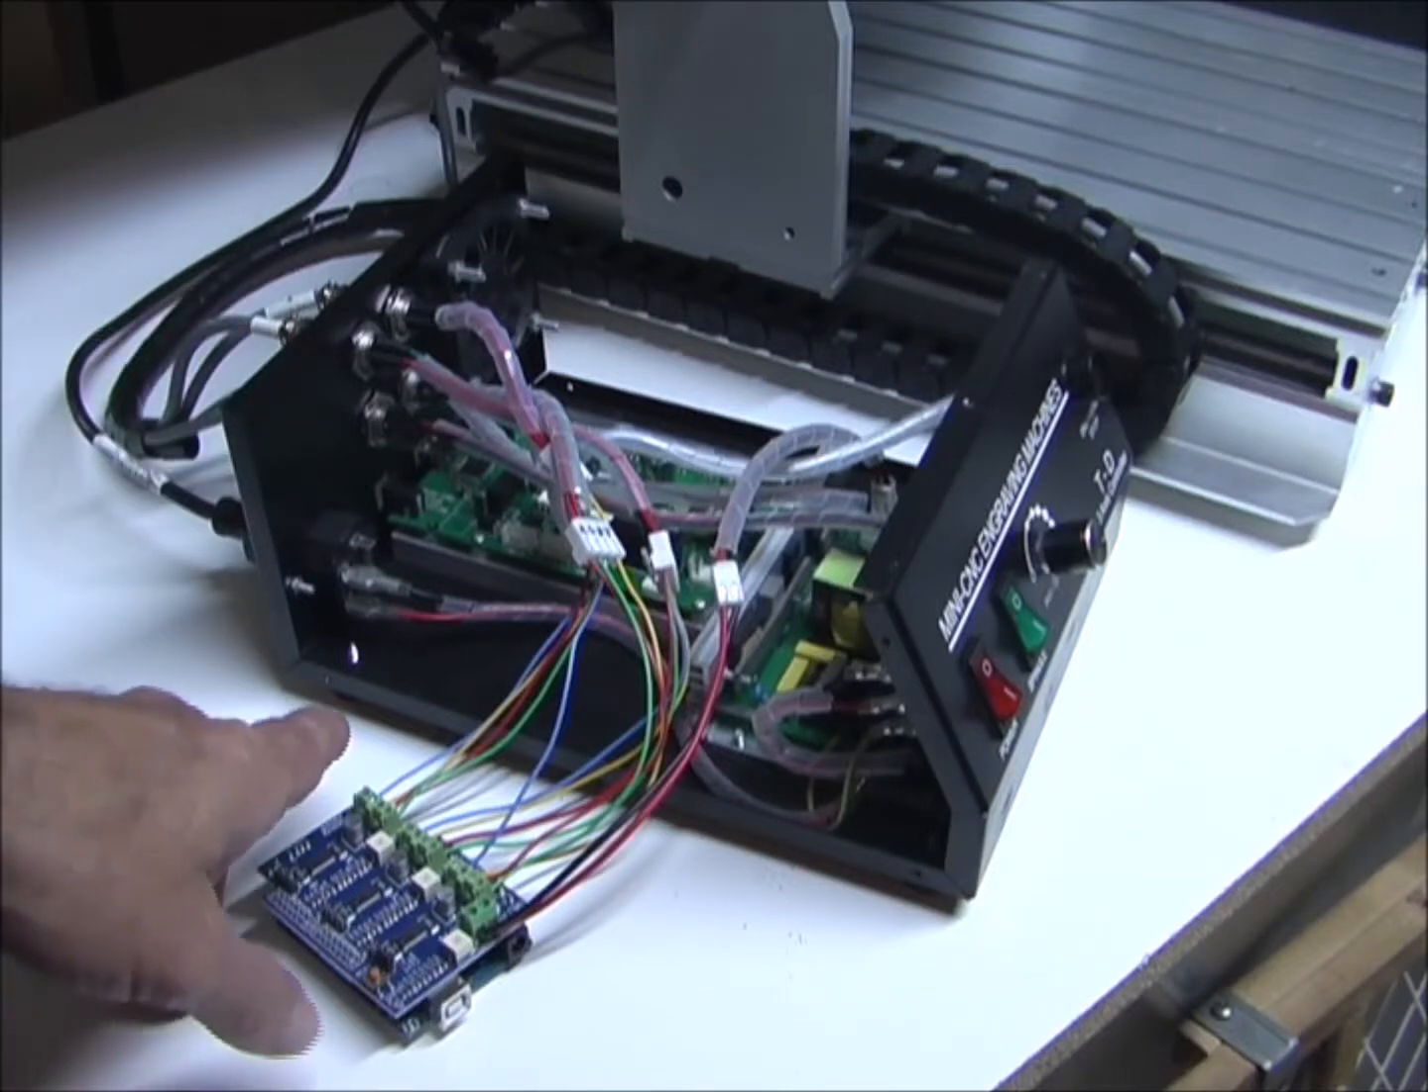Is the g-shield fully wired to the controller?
Yes.